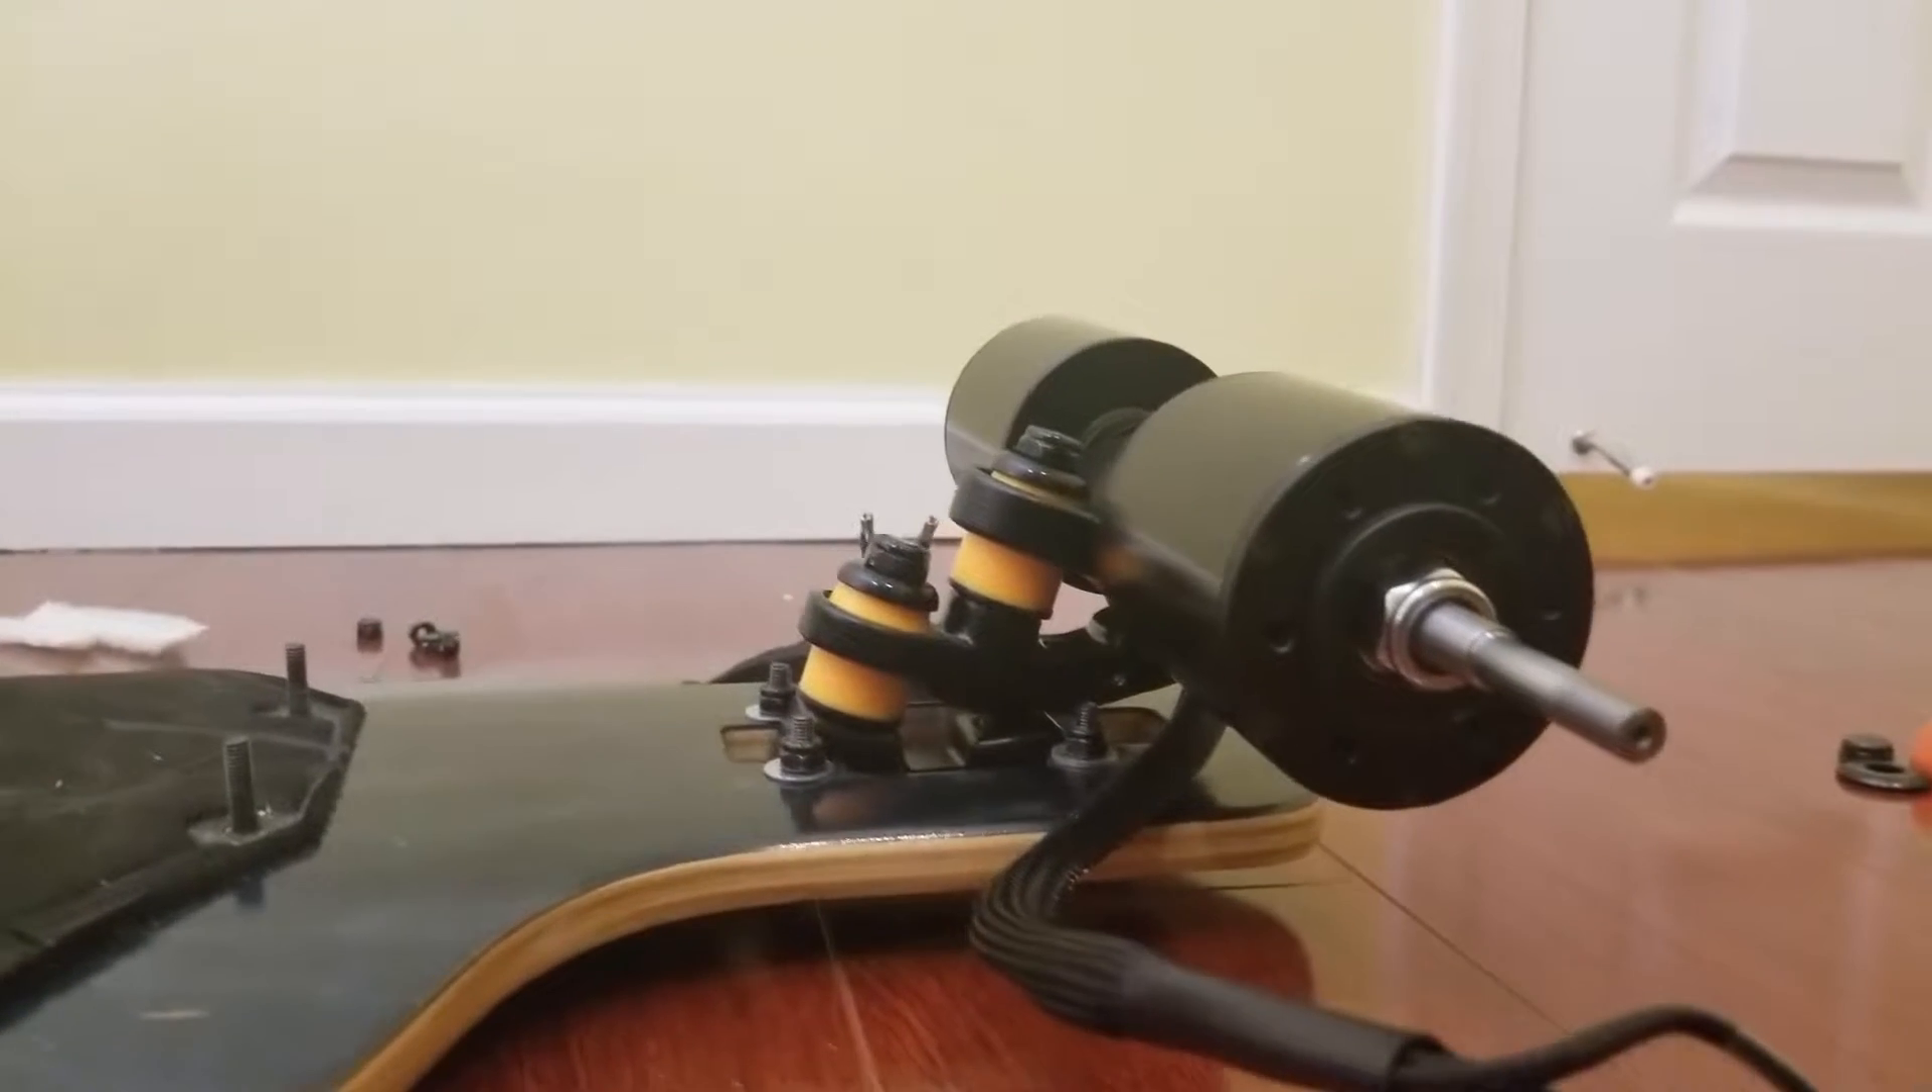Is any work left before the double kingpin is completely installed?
No.